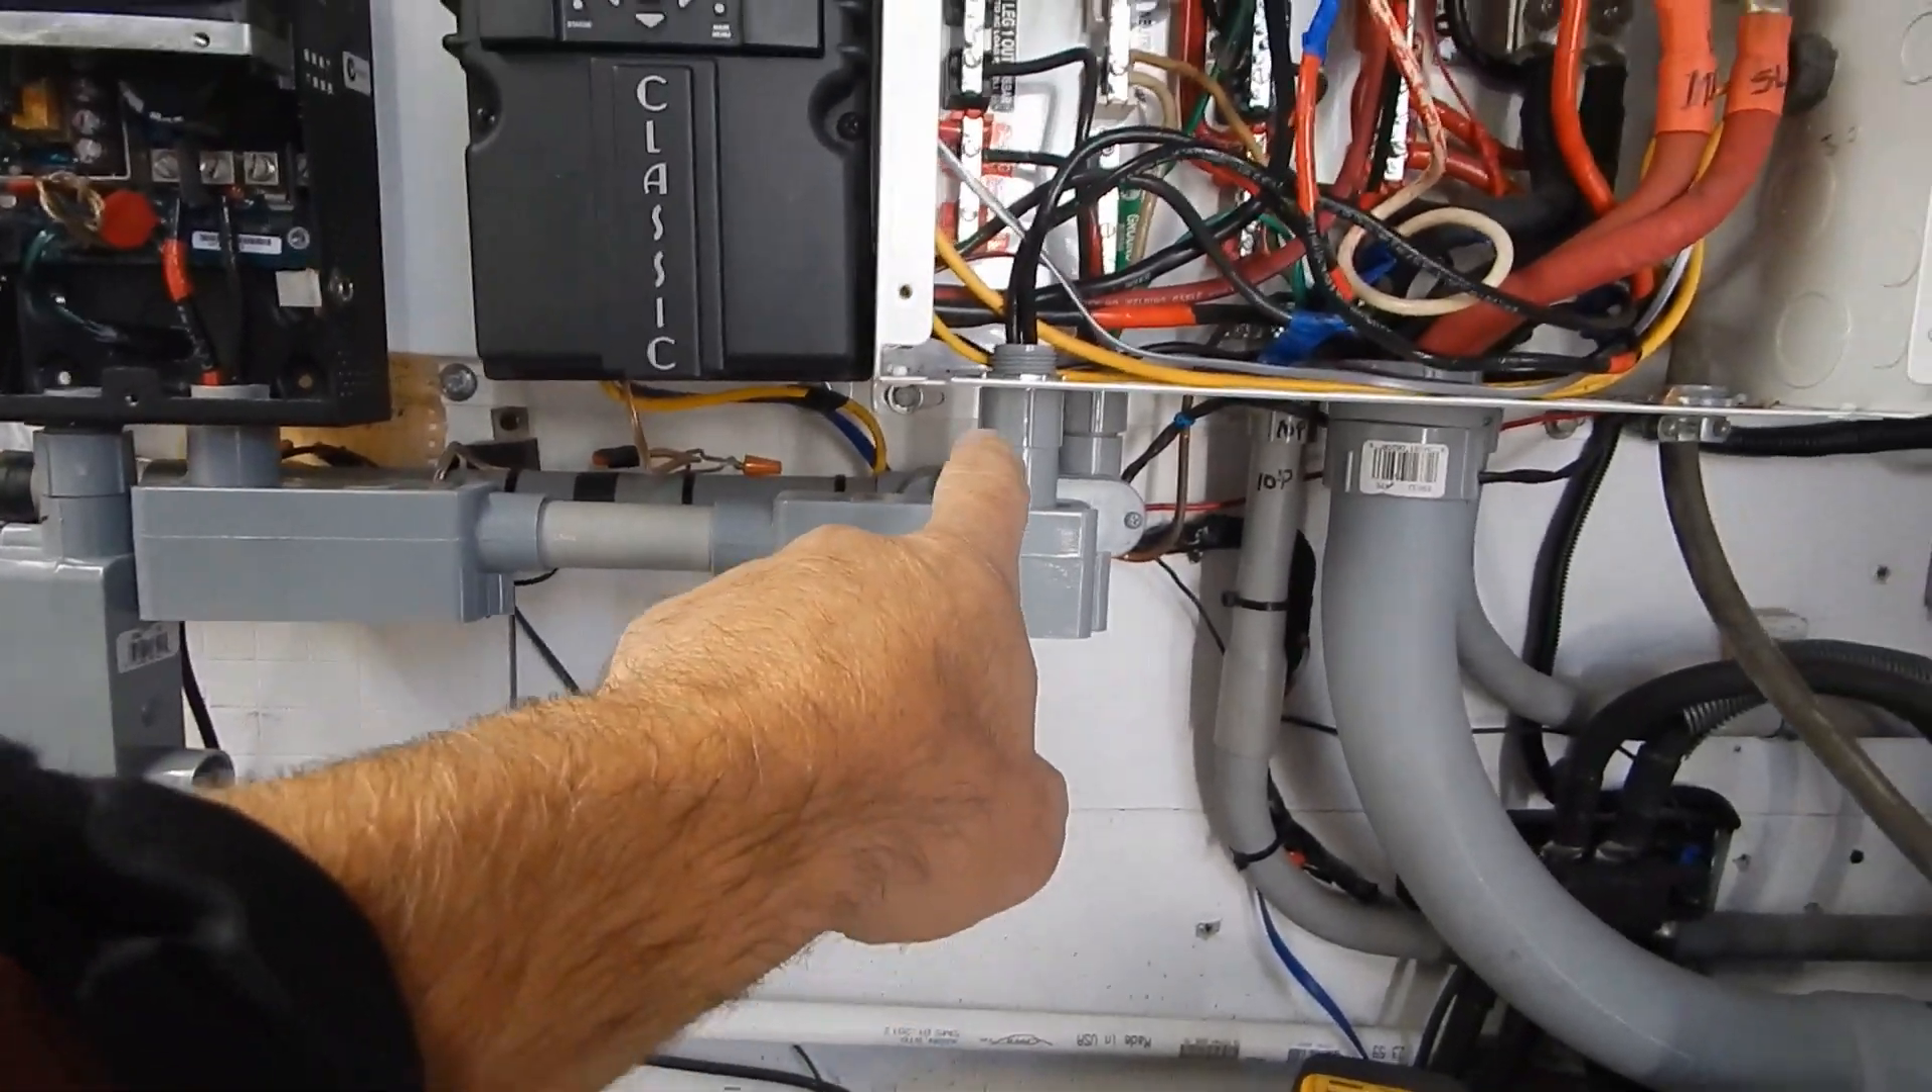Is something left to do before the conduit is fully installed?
No.